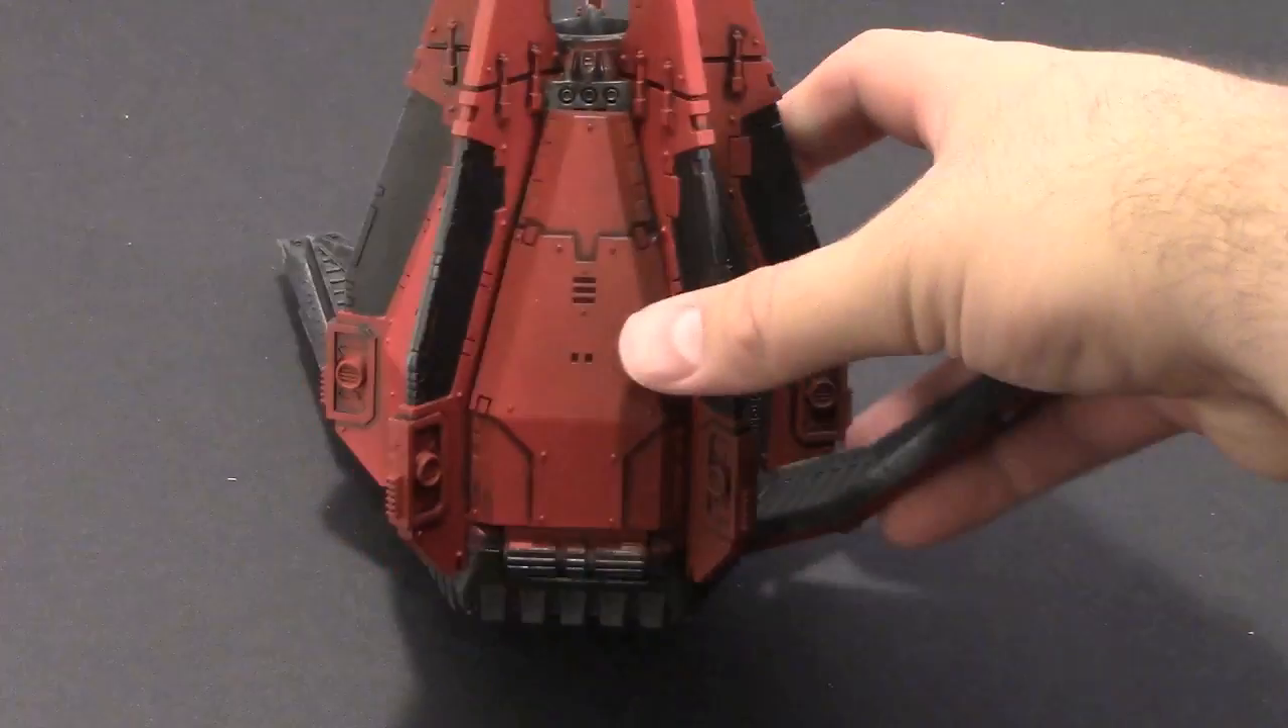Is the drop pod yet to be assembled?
No.